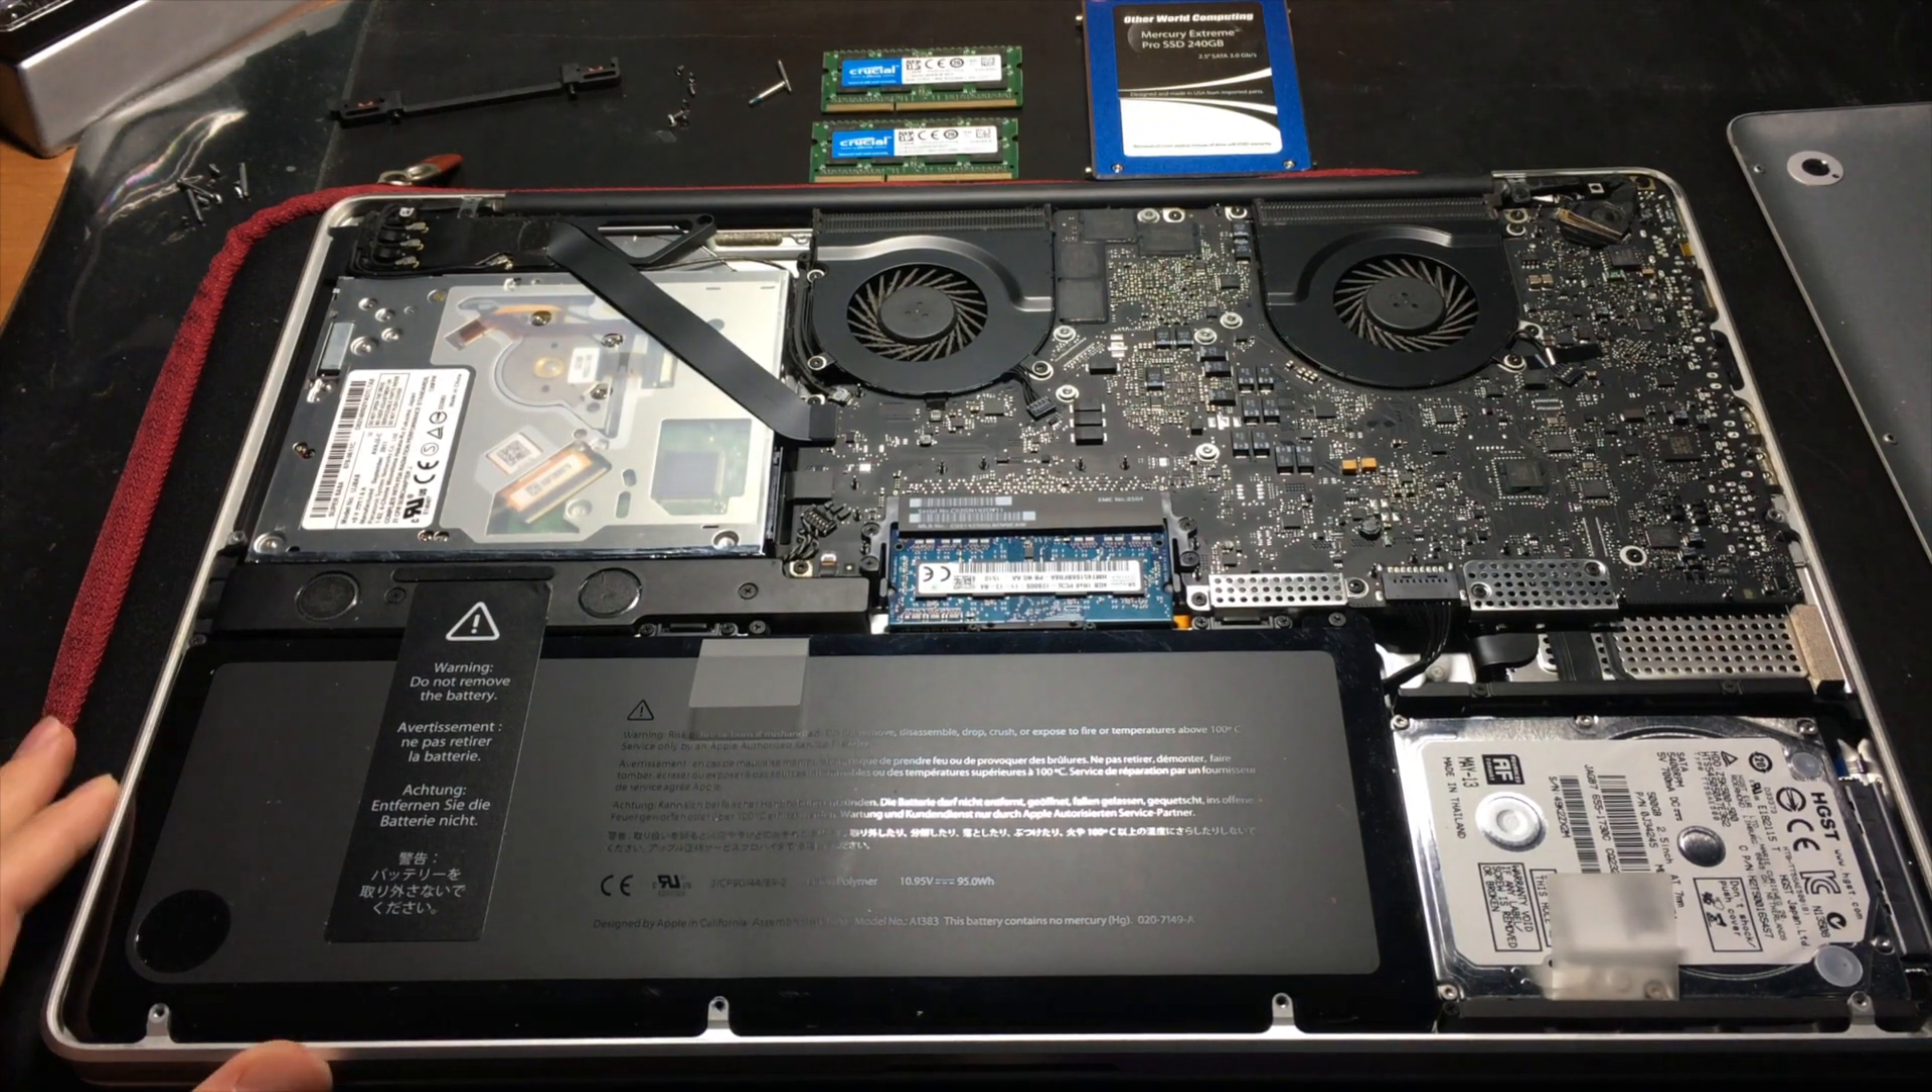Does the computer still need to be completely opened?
No.